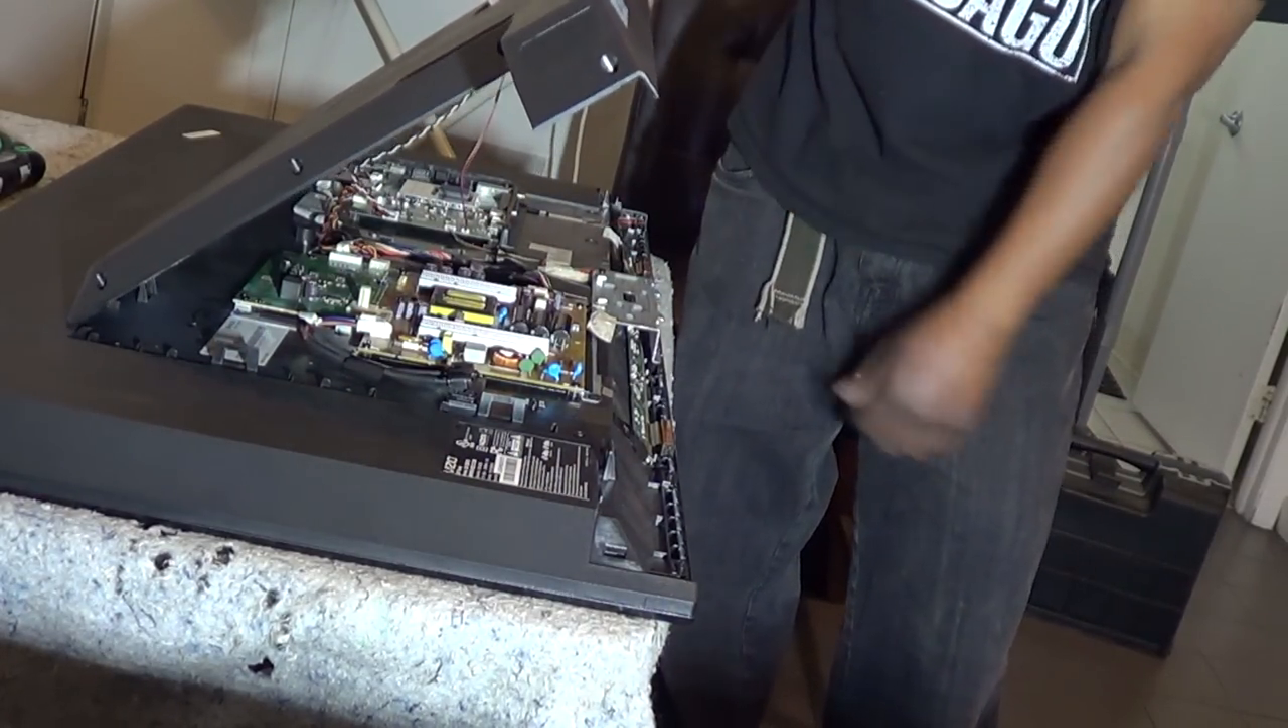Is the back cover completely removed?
No.